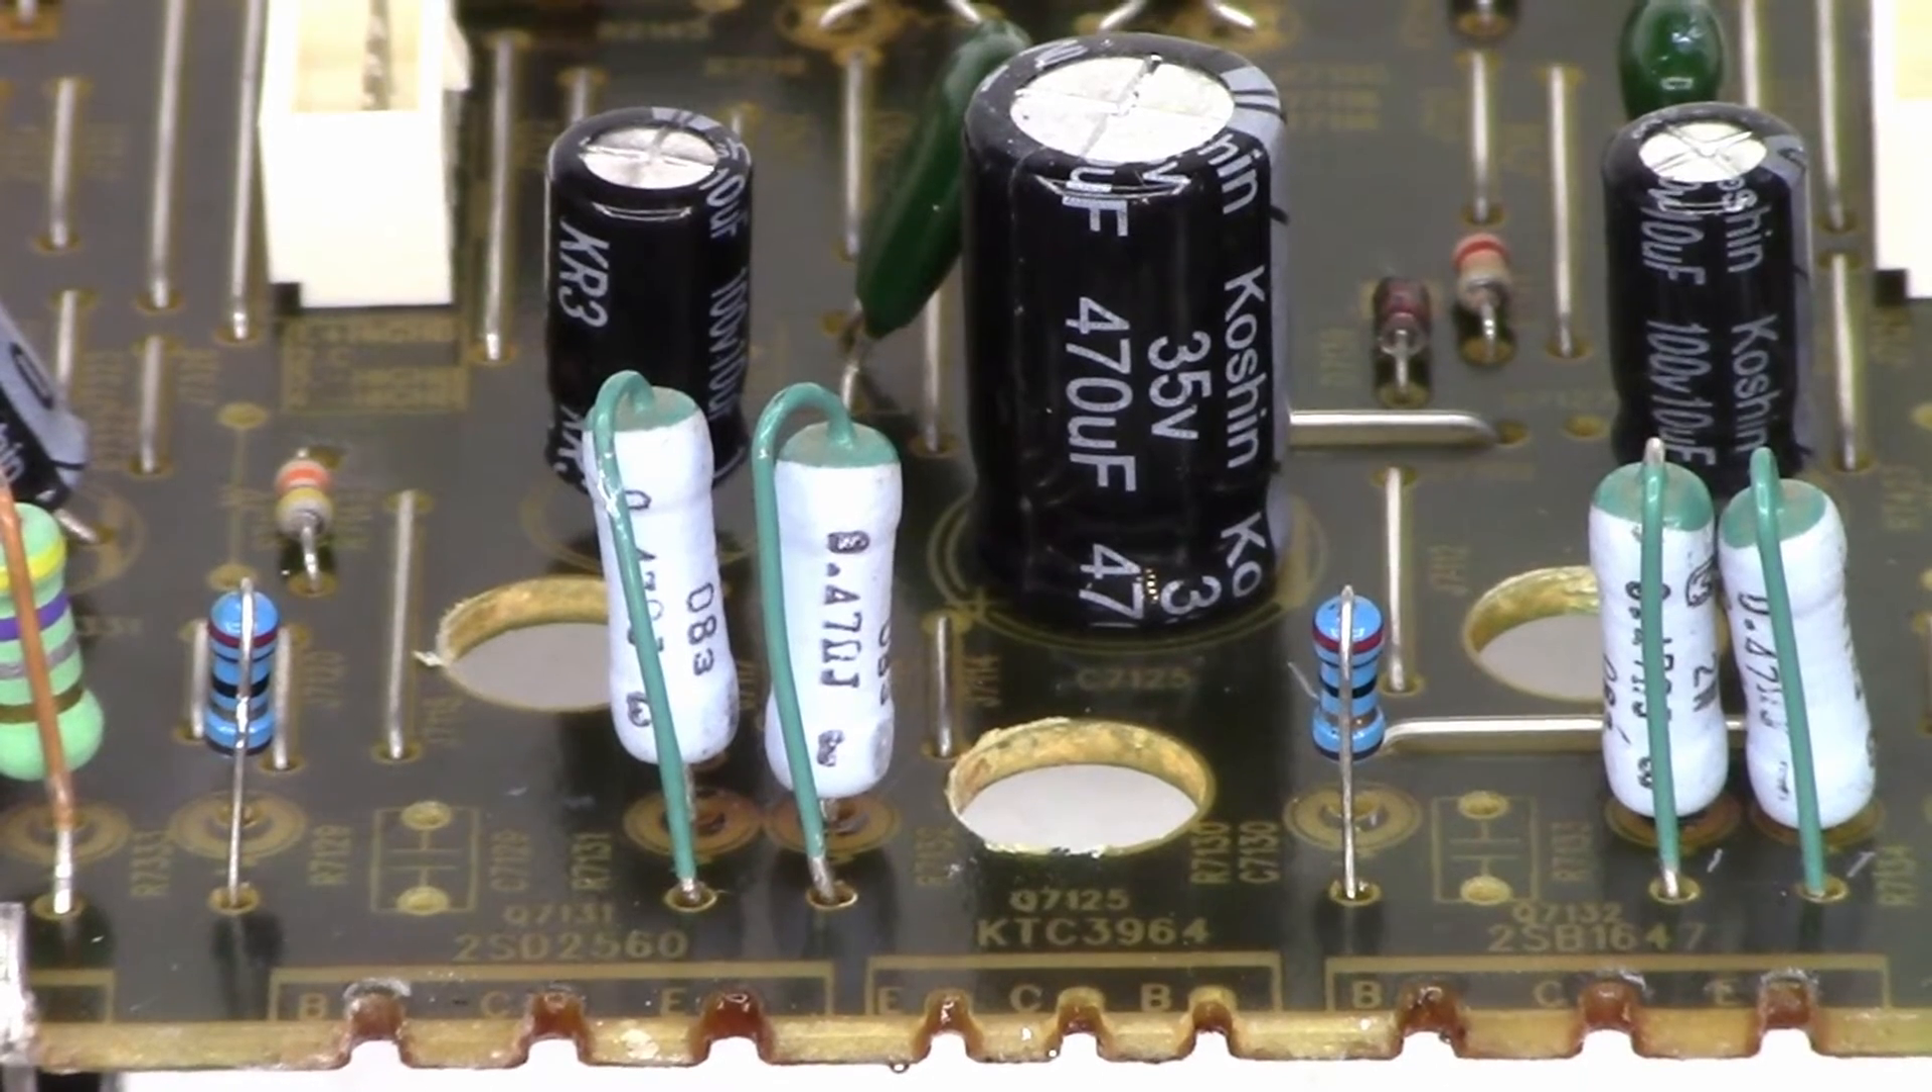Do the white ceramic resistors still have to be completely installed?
No.